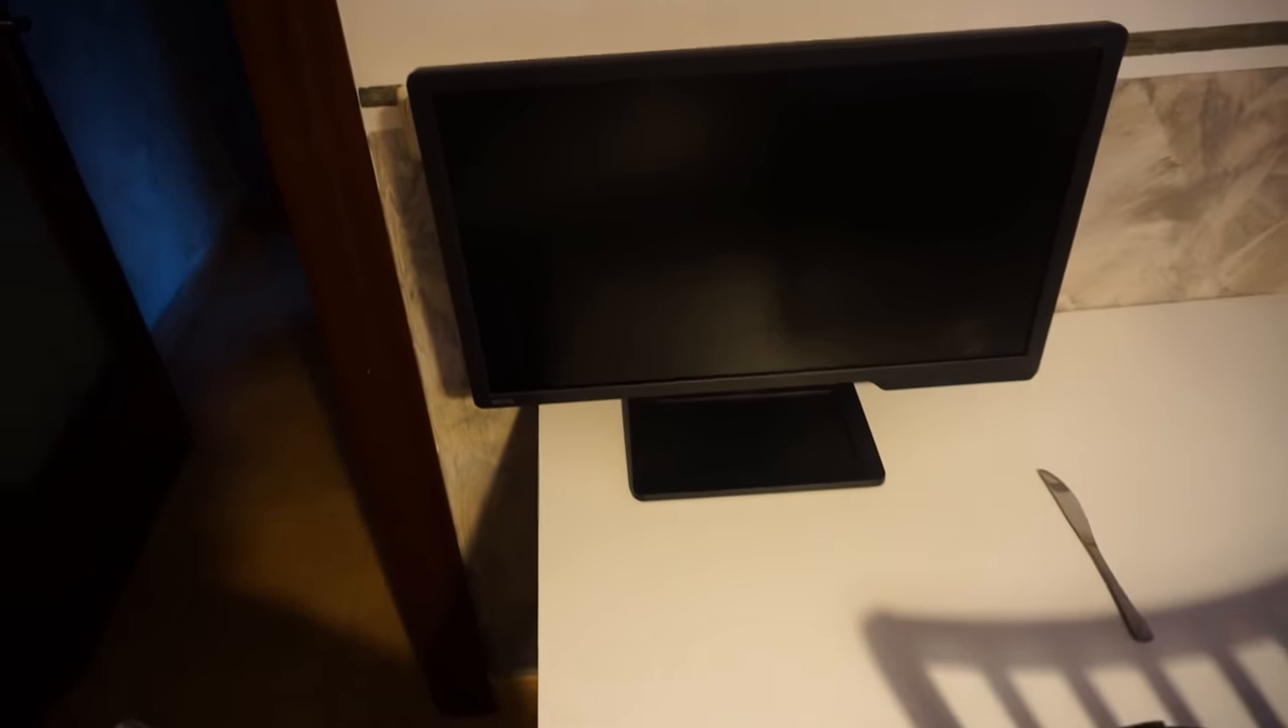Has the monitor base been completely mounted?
Yes.